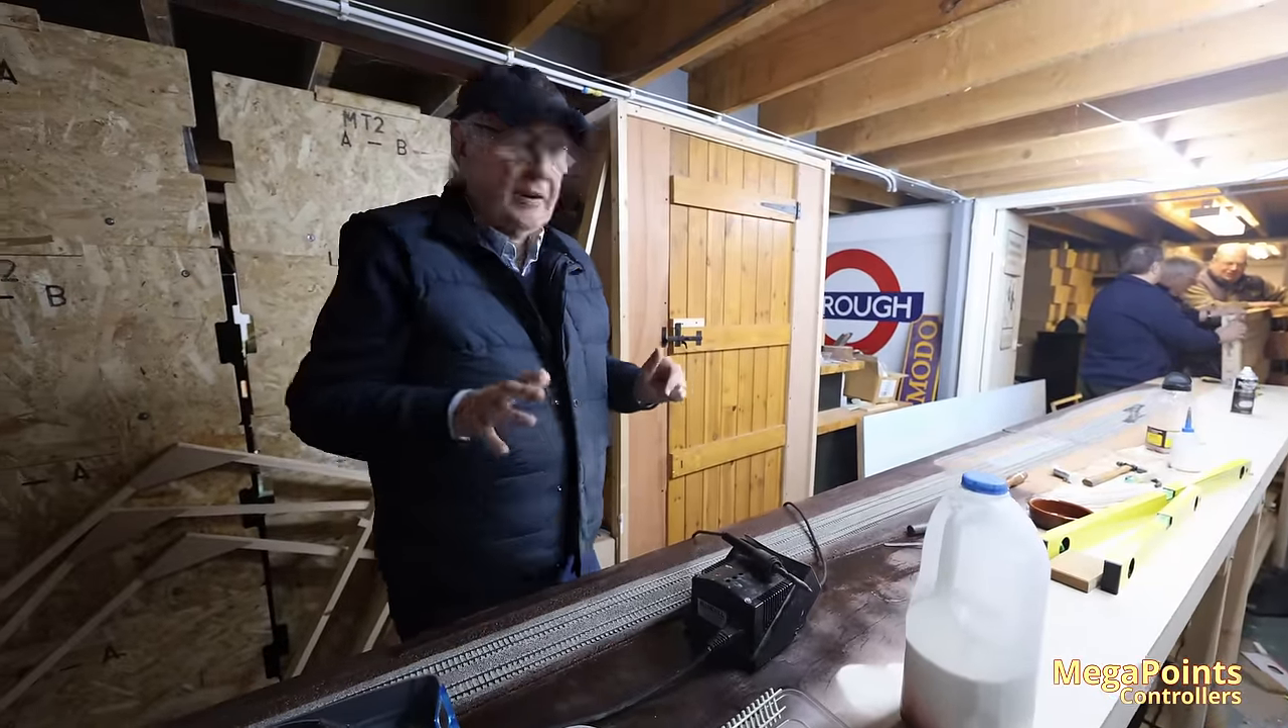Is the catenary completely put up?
No.